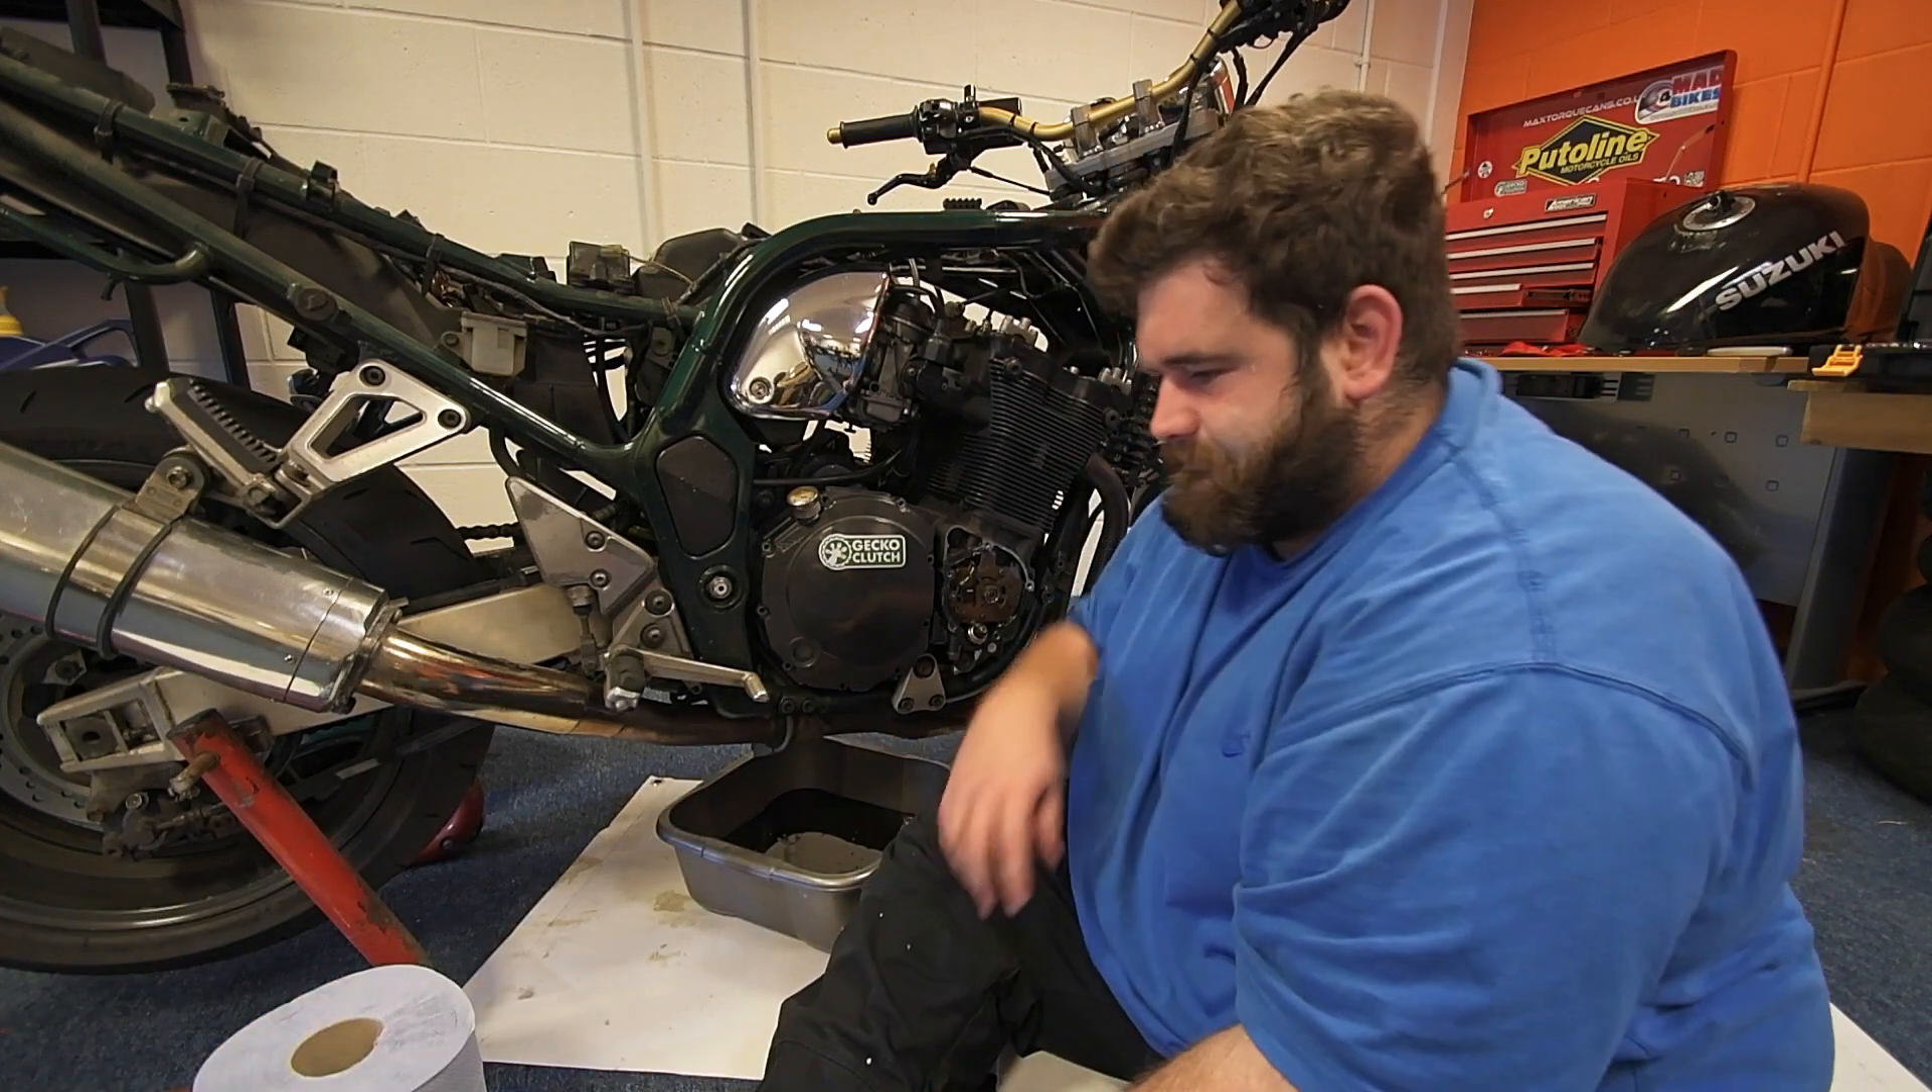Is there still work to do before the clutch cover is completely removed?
Yes.